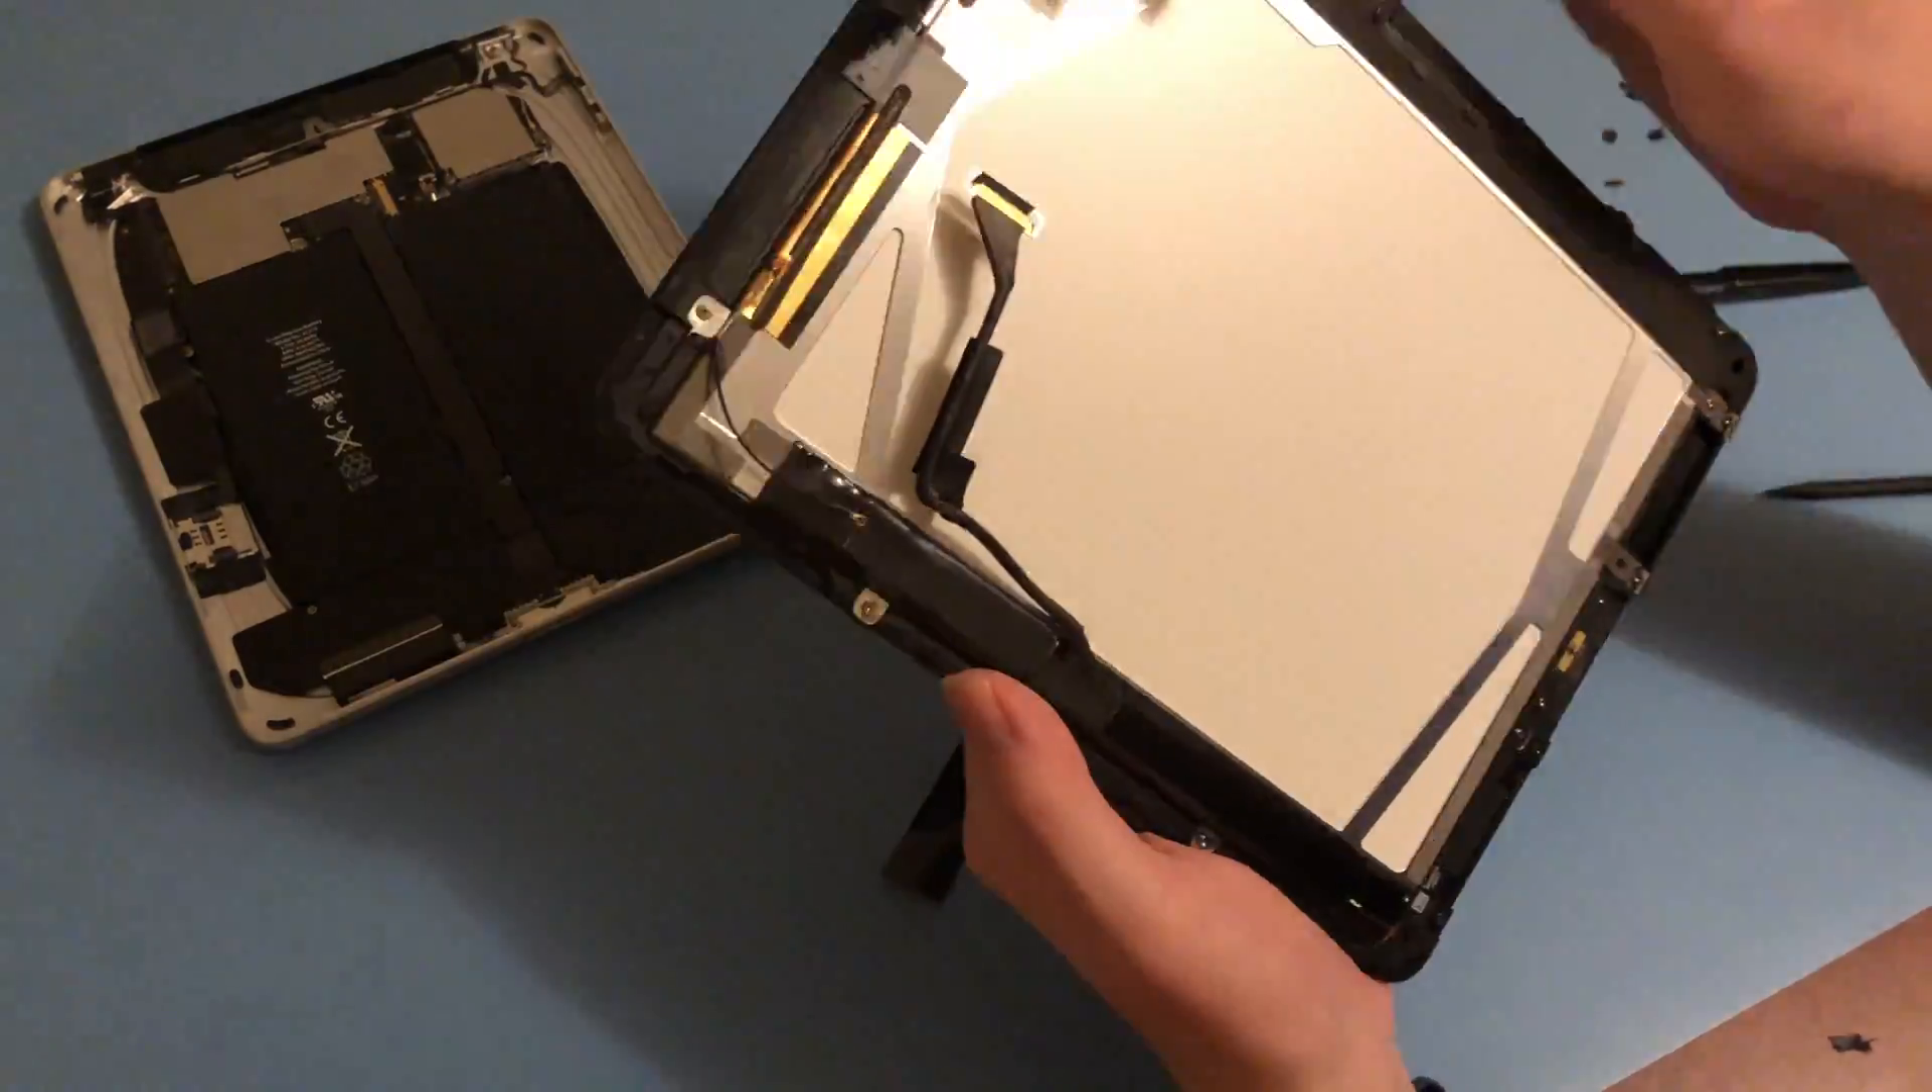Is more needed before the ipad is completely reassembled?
Yes.